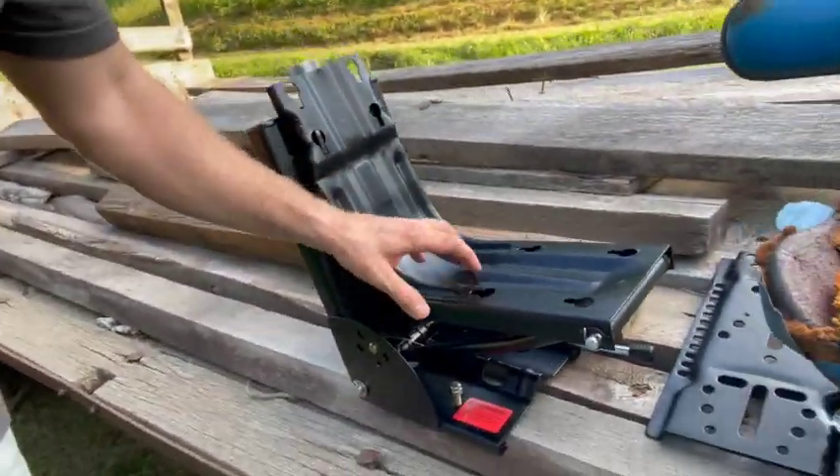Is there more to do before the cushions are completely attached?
Yes.